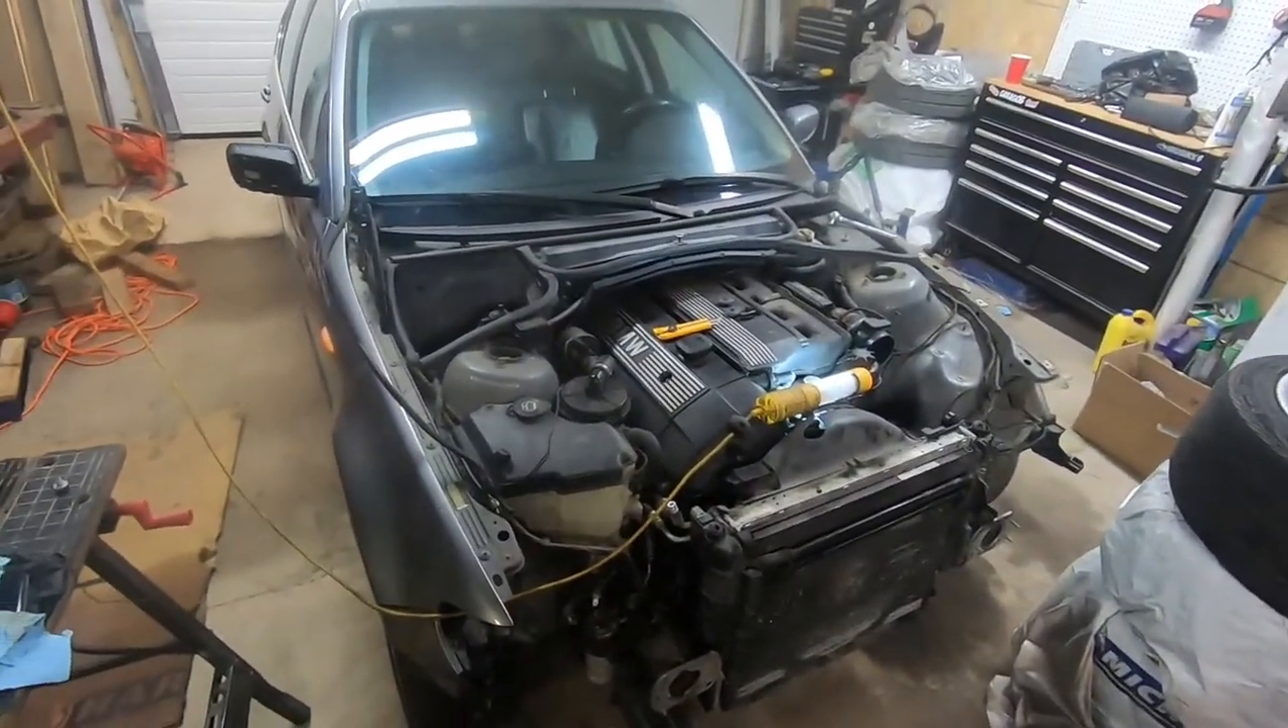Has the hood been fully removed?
Yes.